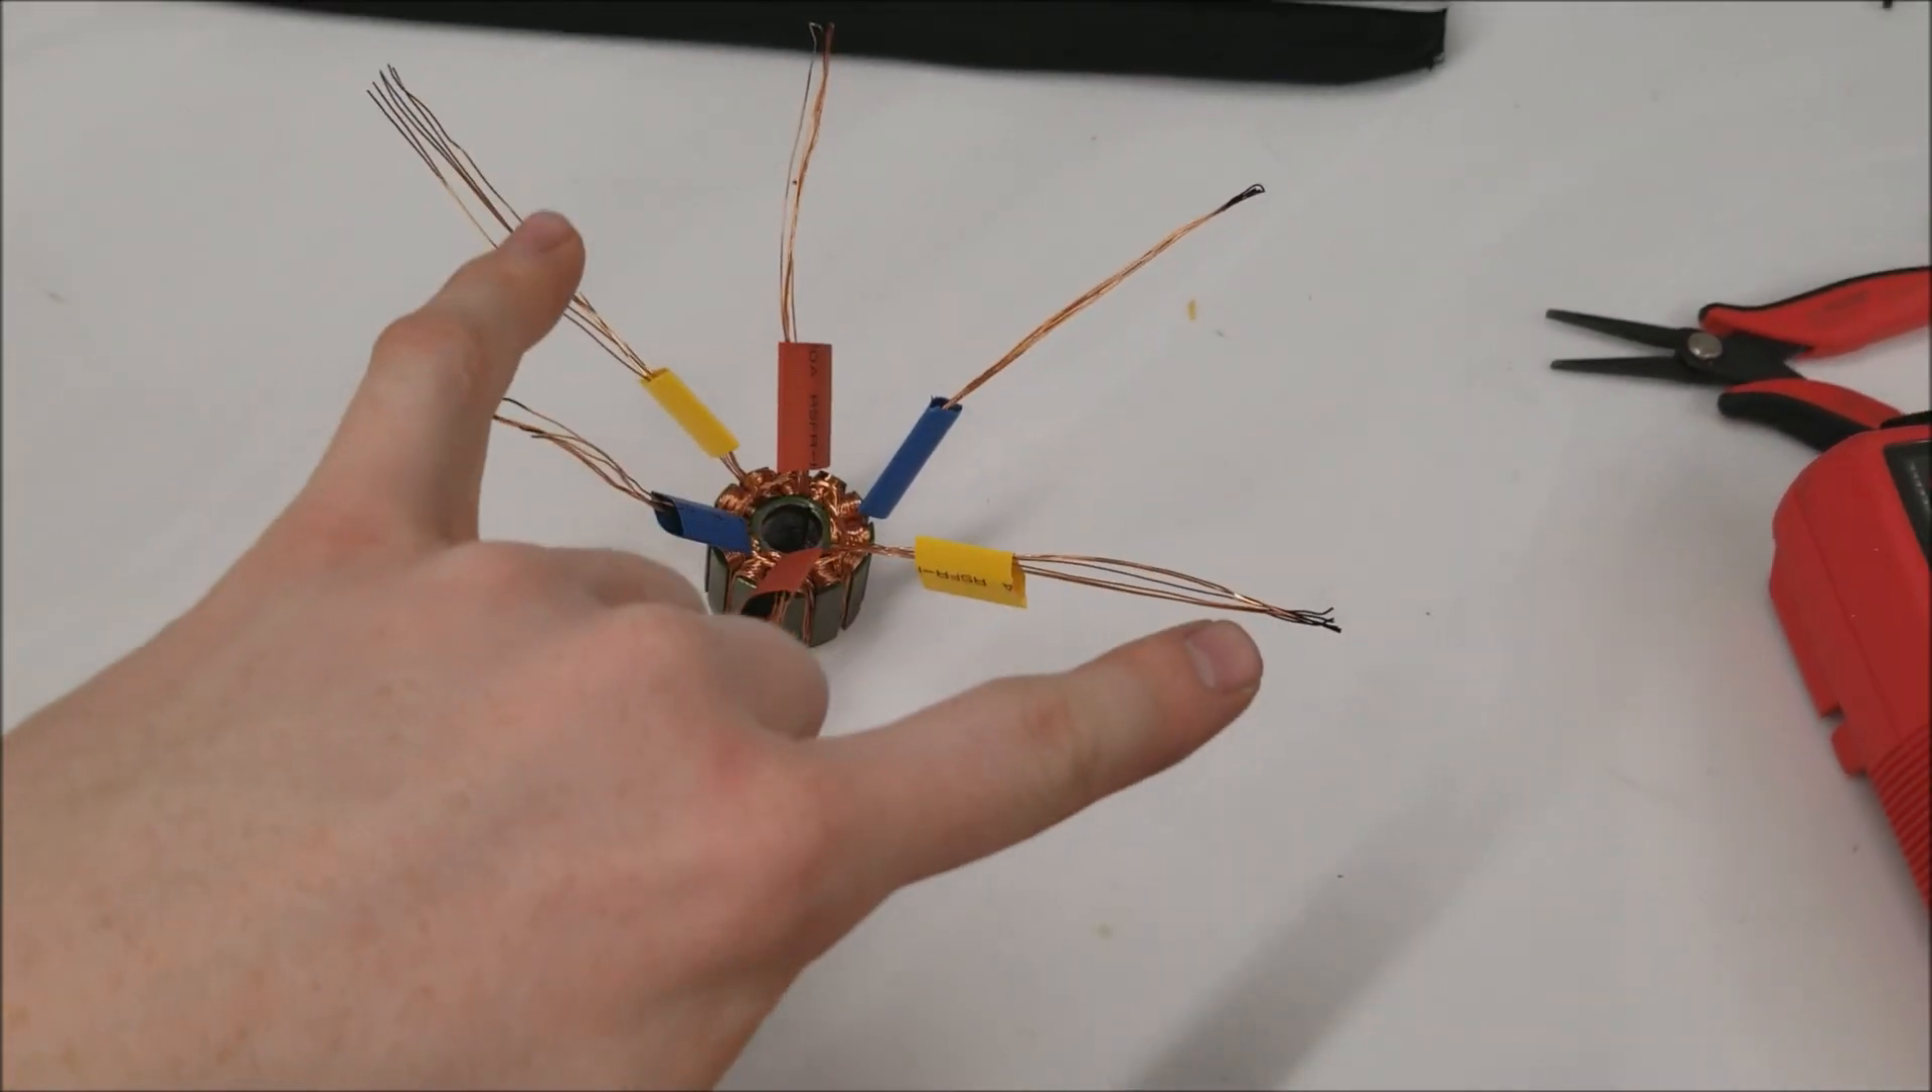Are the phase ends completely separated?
Yes.